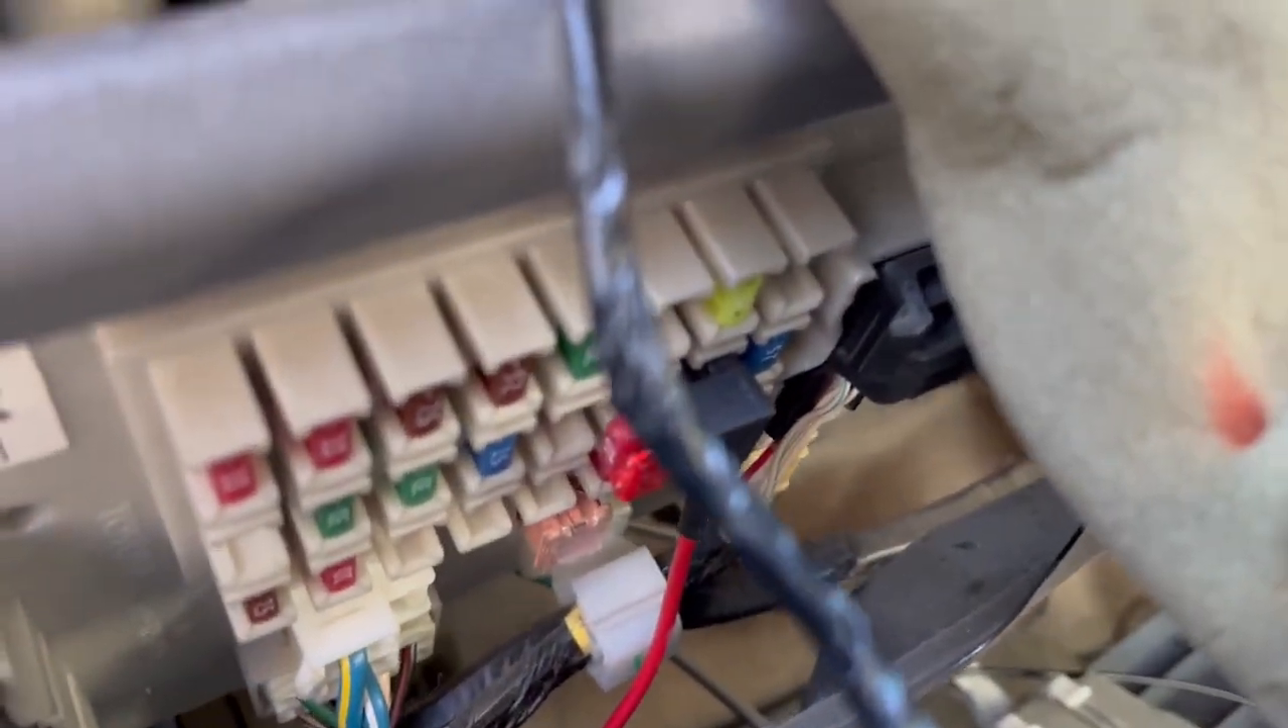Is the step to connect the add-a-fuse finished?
Yes.